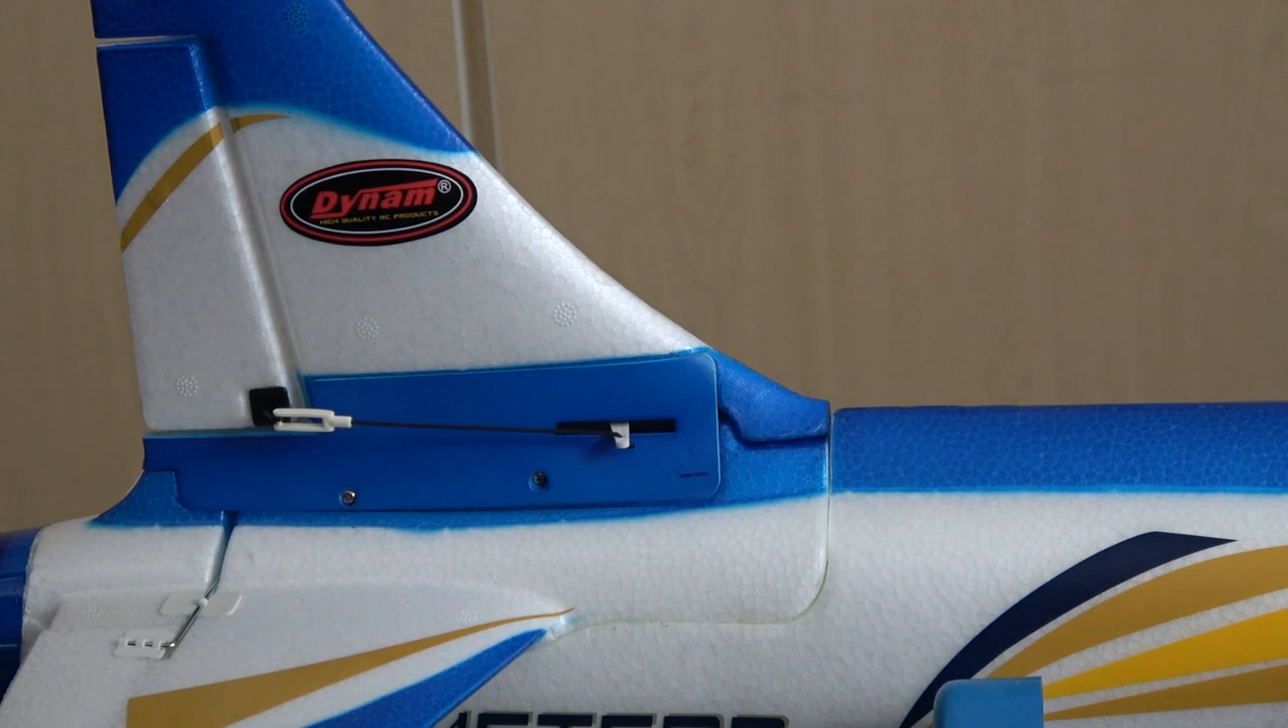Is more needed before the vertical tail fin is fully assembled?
No.